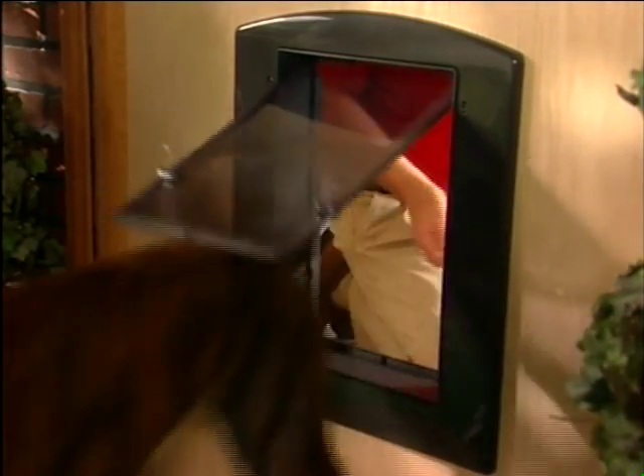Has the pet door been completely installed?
Yes.